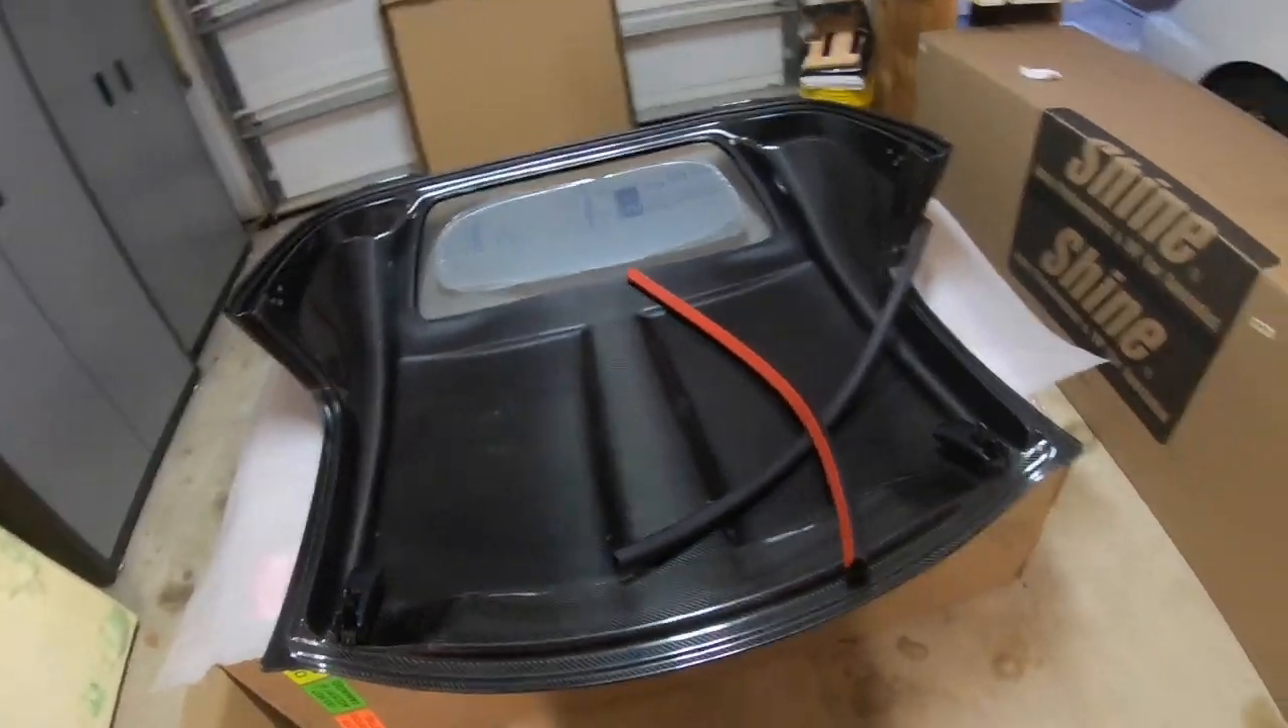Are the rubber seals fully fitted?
No.